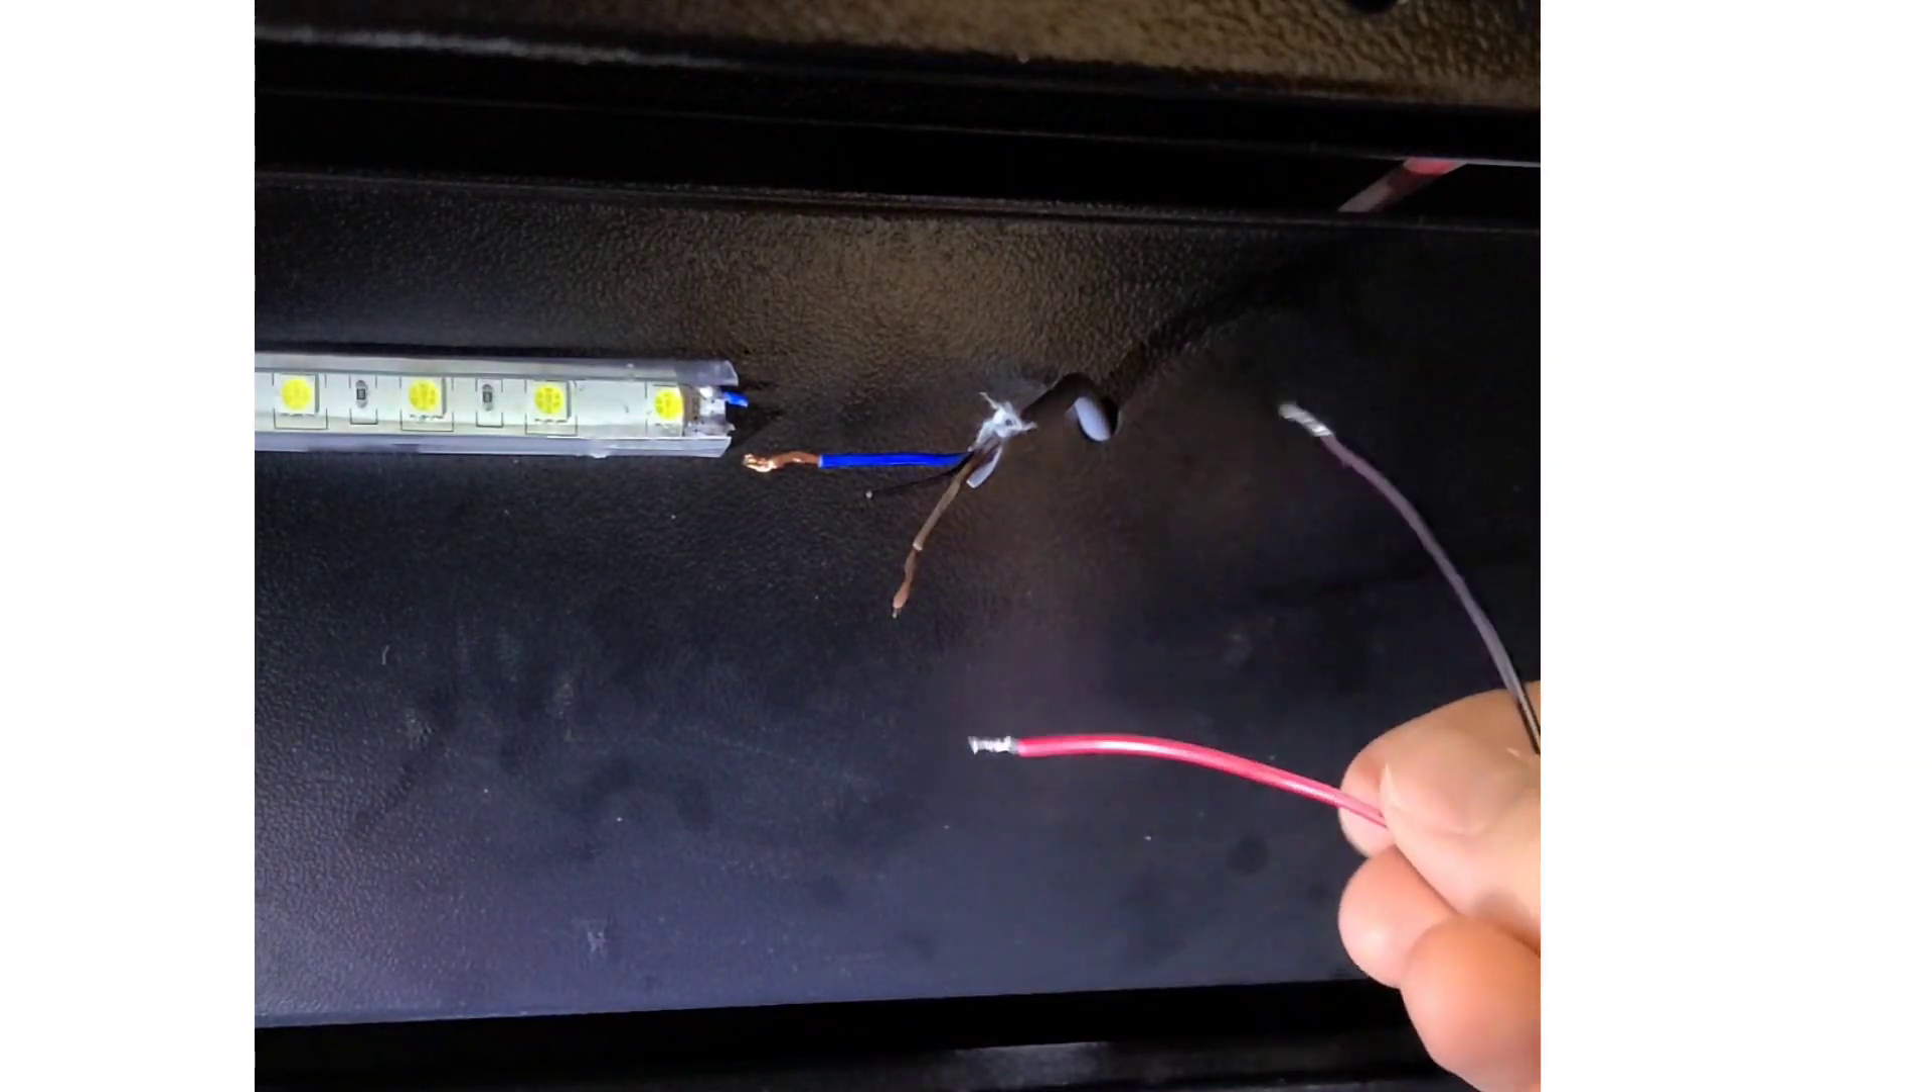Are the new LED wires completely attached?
No.